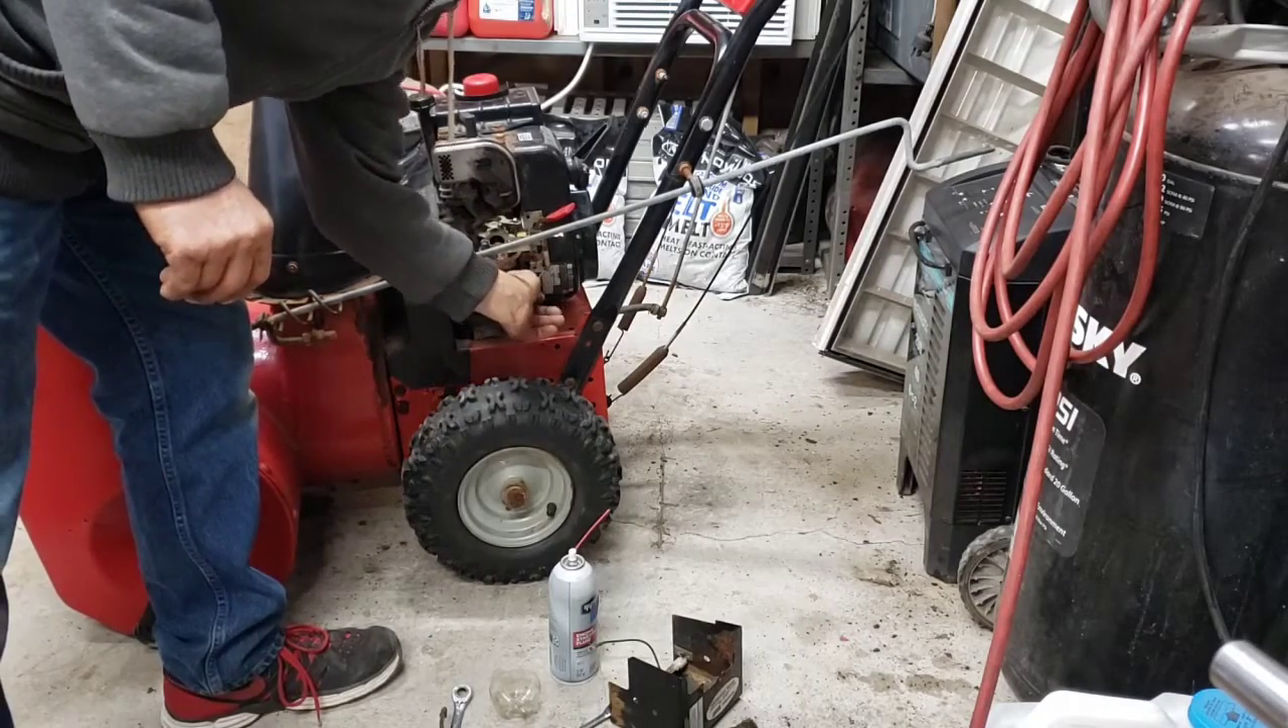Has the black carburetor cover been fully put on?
No.